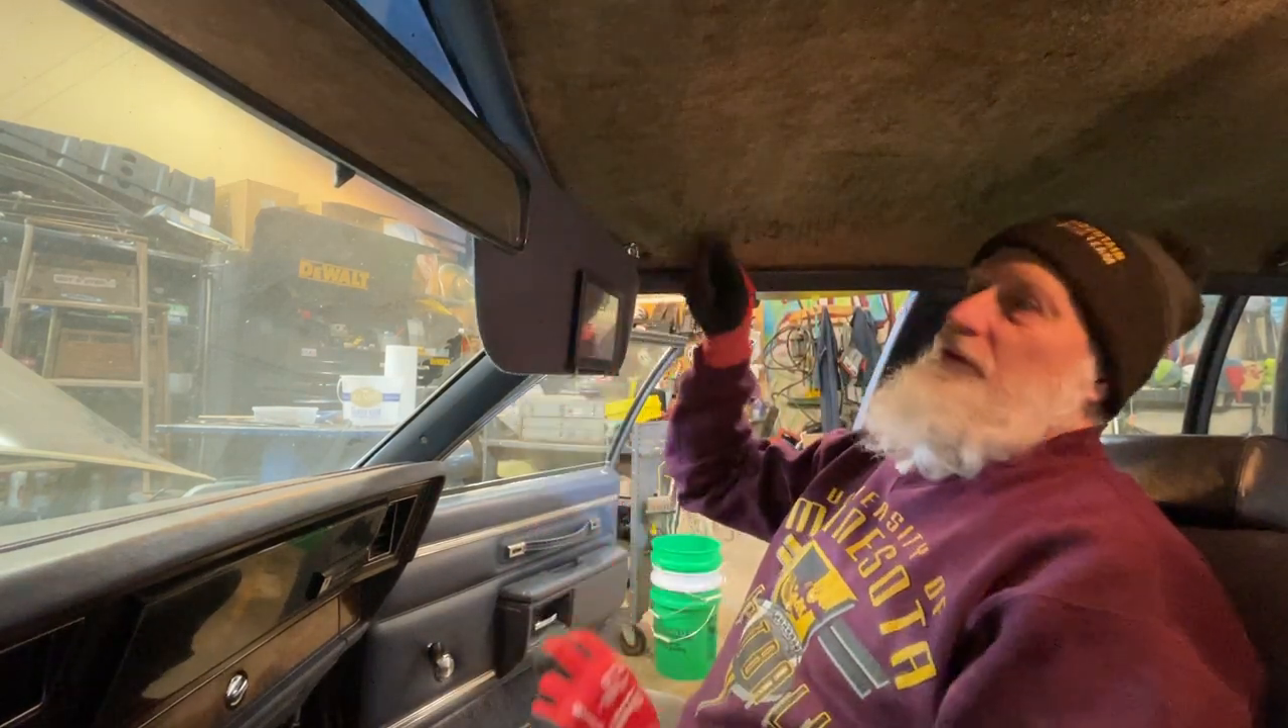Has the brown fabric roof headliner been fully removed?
No.